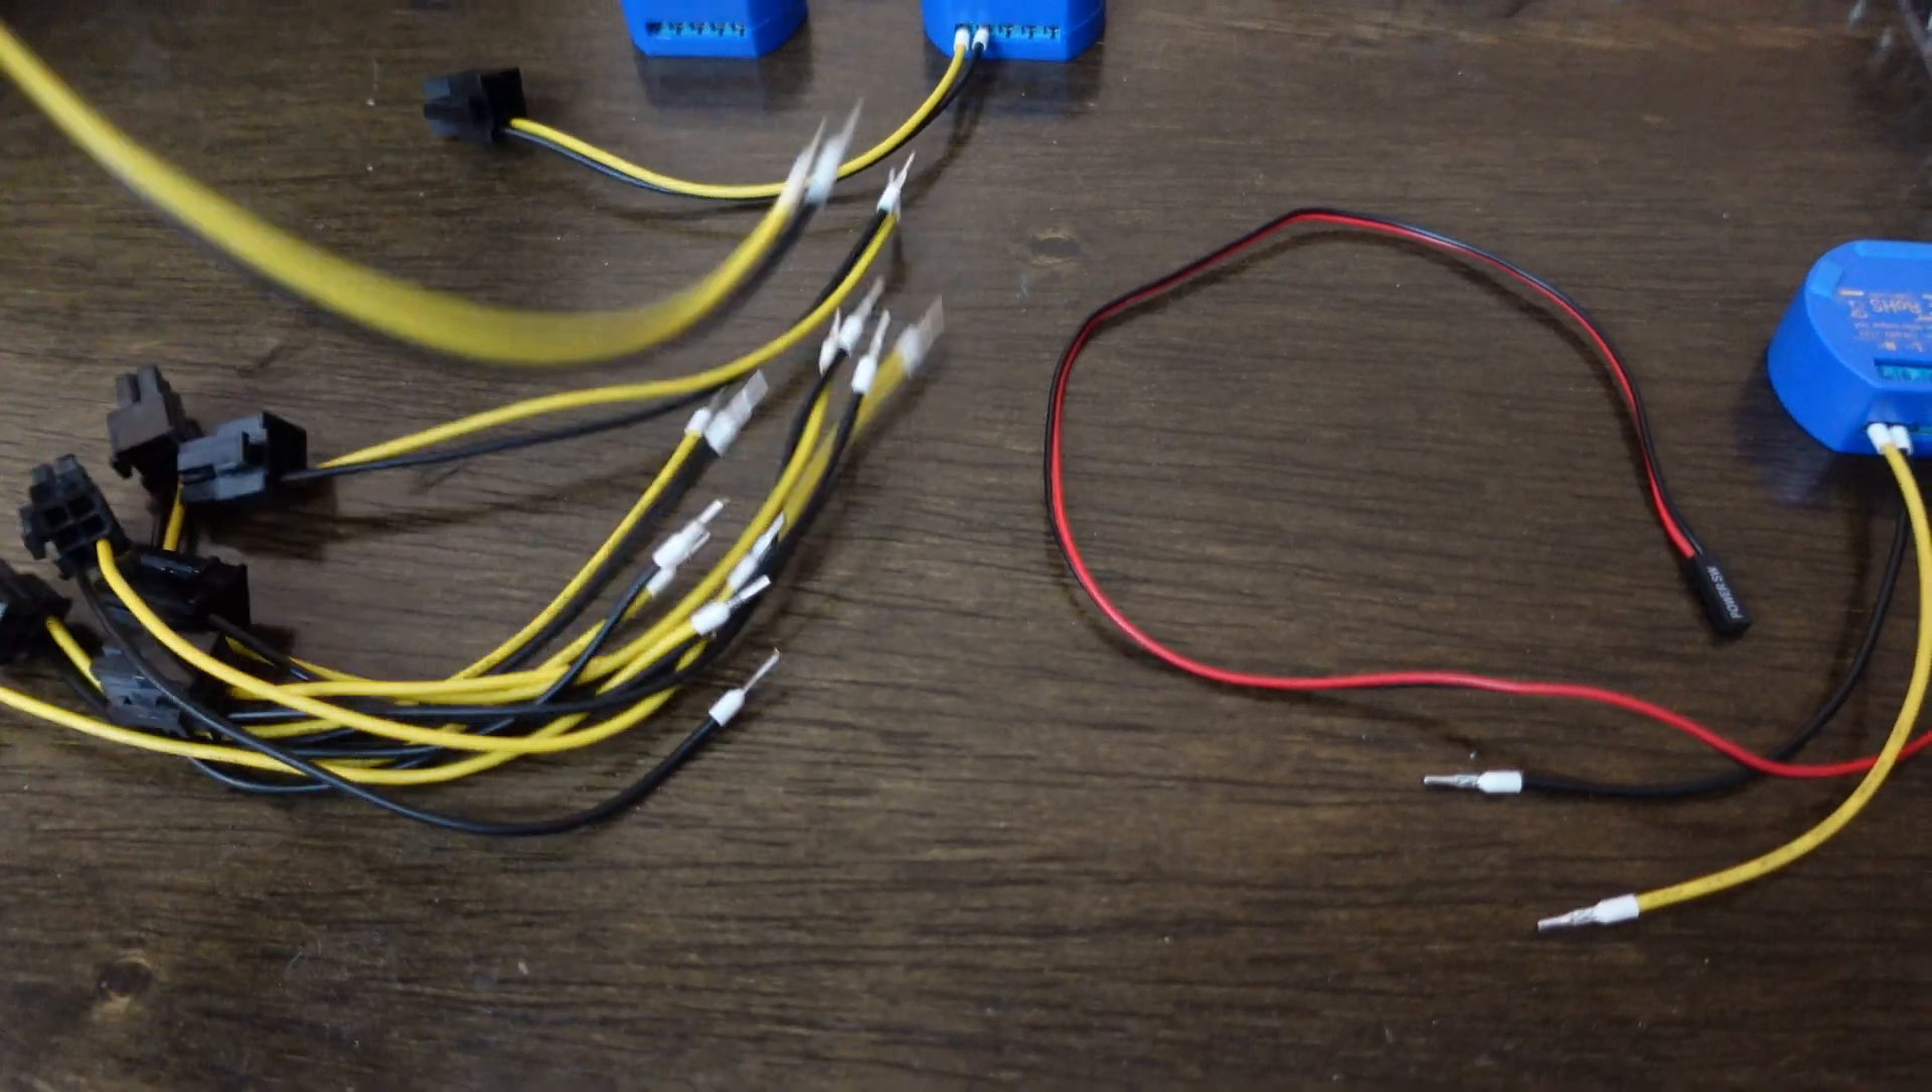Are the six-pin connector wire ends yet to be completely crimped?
No.